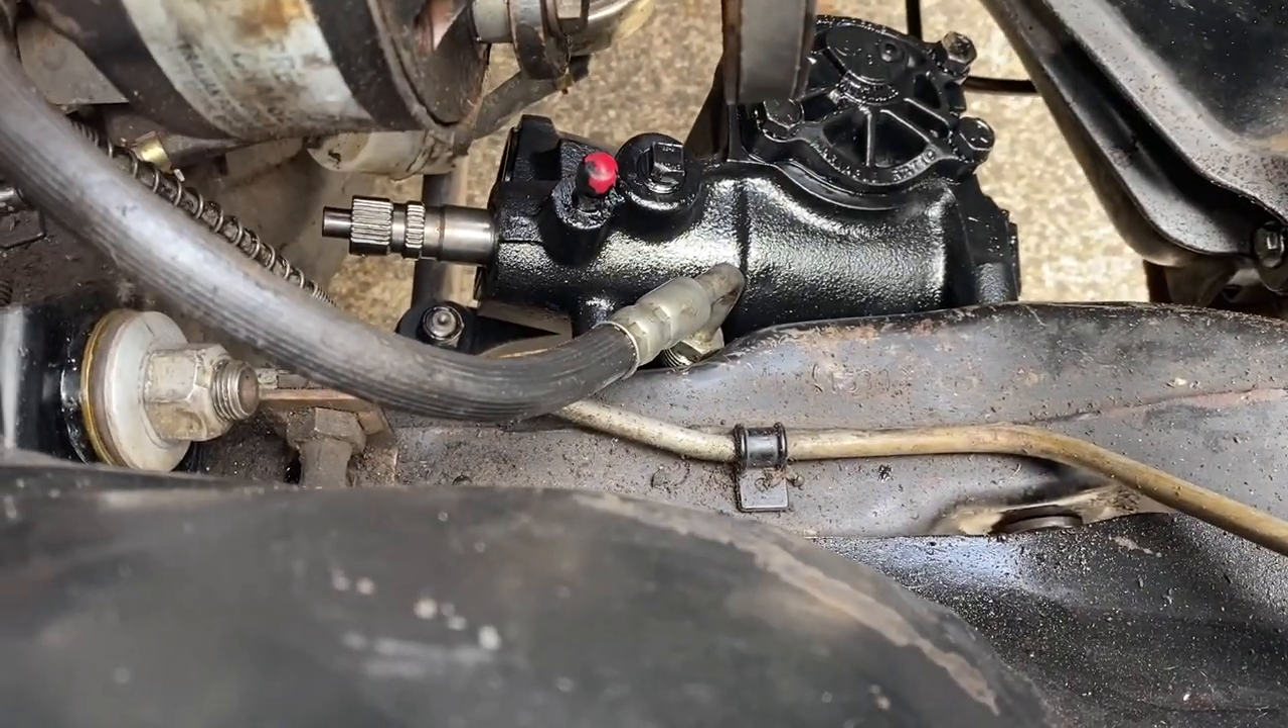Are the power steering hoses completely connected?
No.